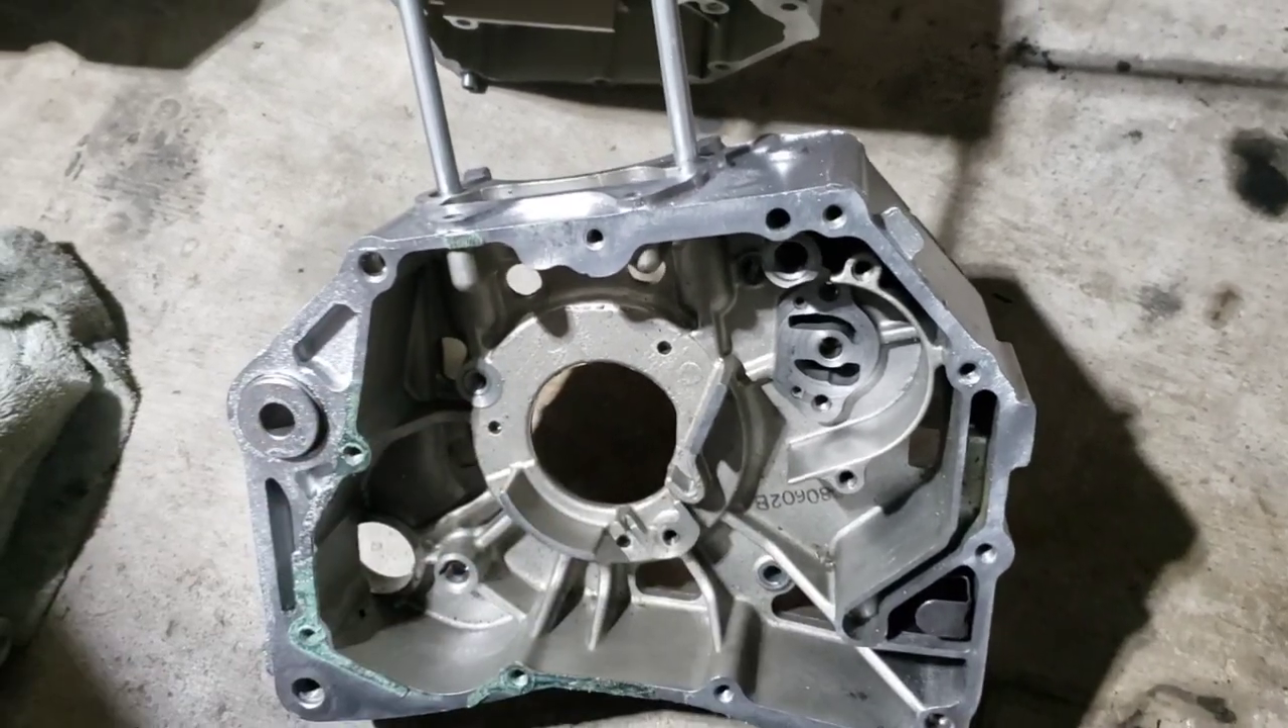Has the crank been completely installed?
No.